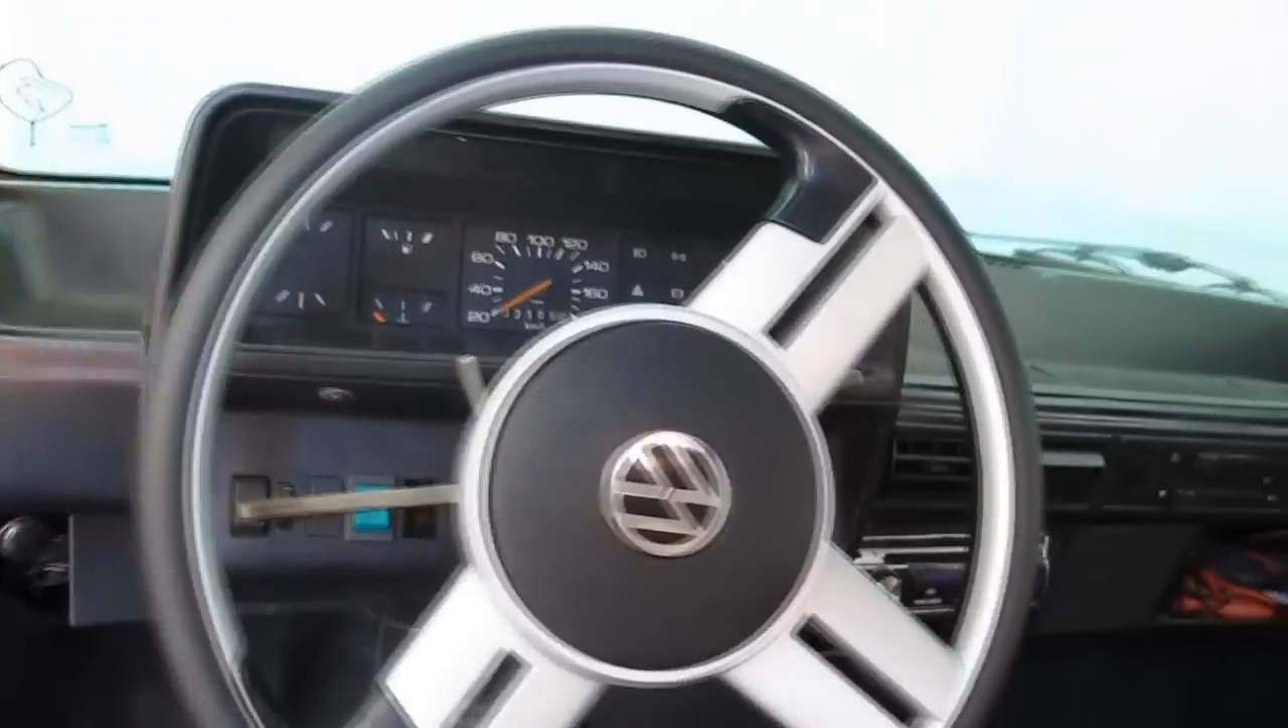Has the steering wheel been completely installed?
Yes.